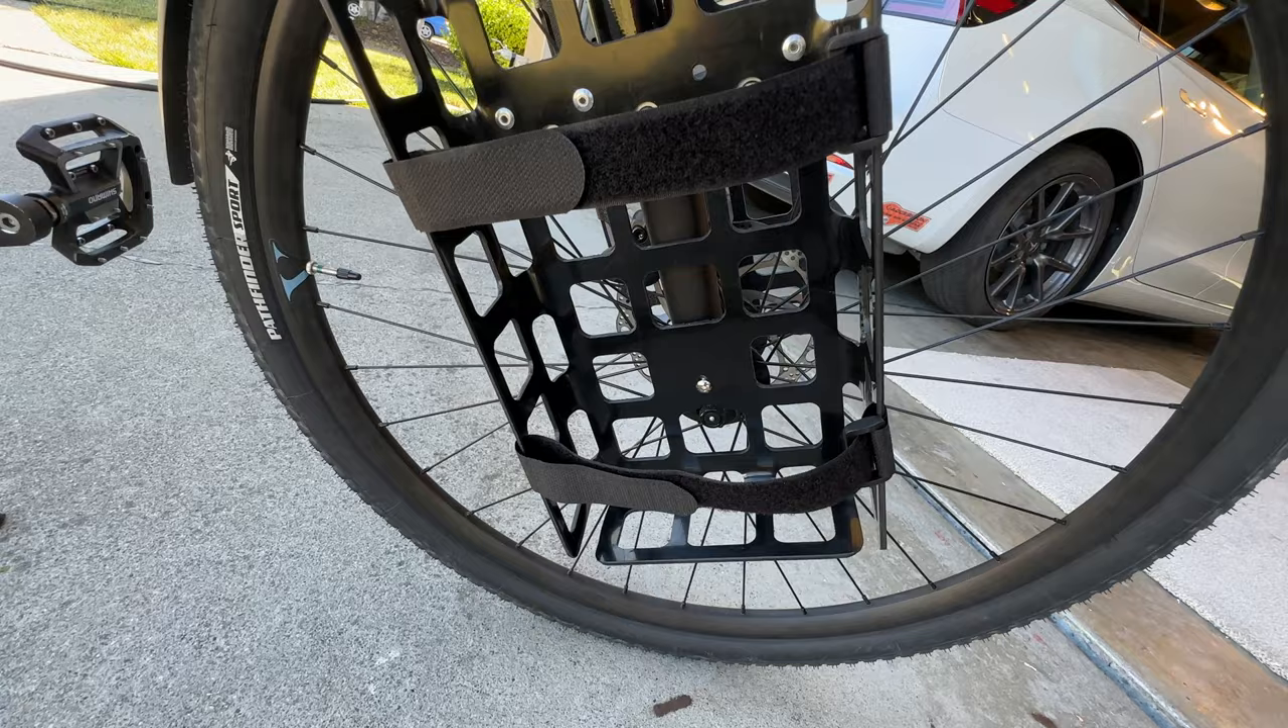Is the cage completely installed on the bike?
Yes.